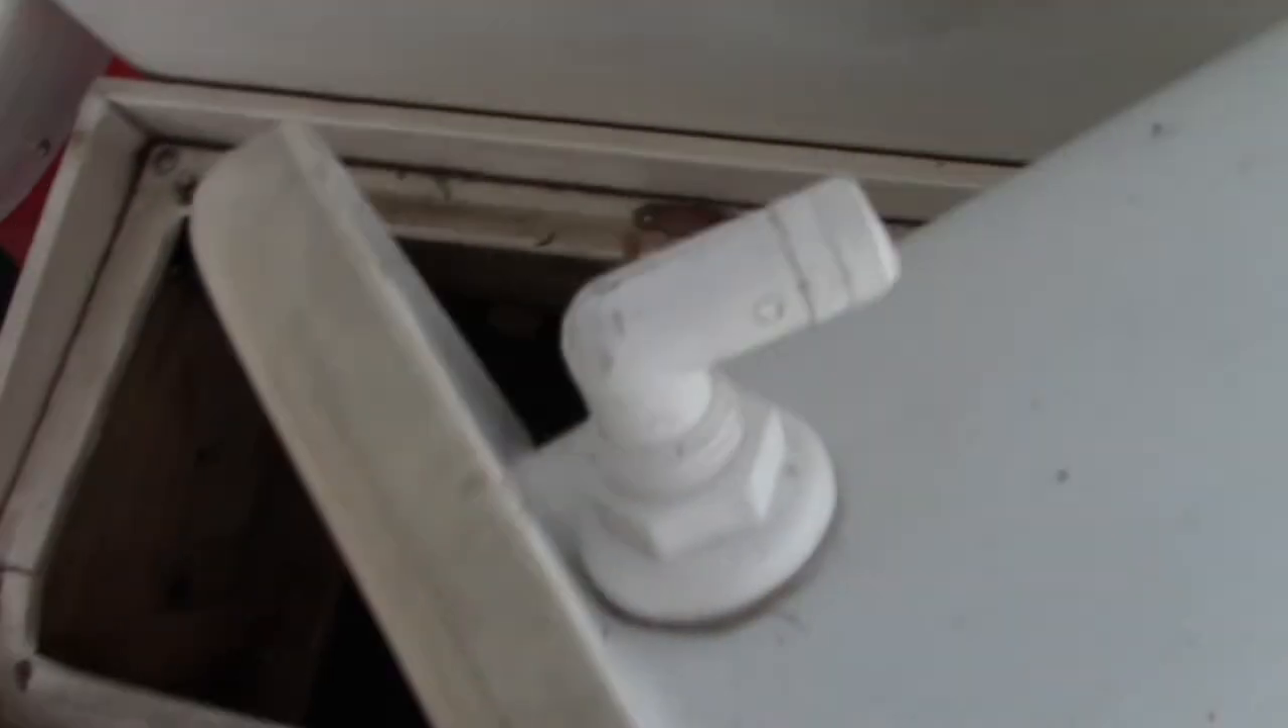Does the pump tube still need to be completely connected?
Yes.